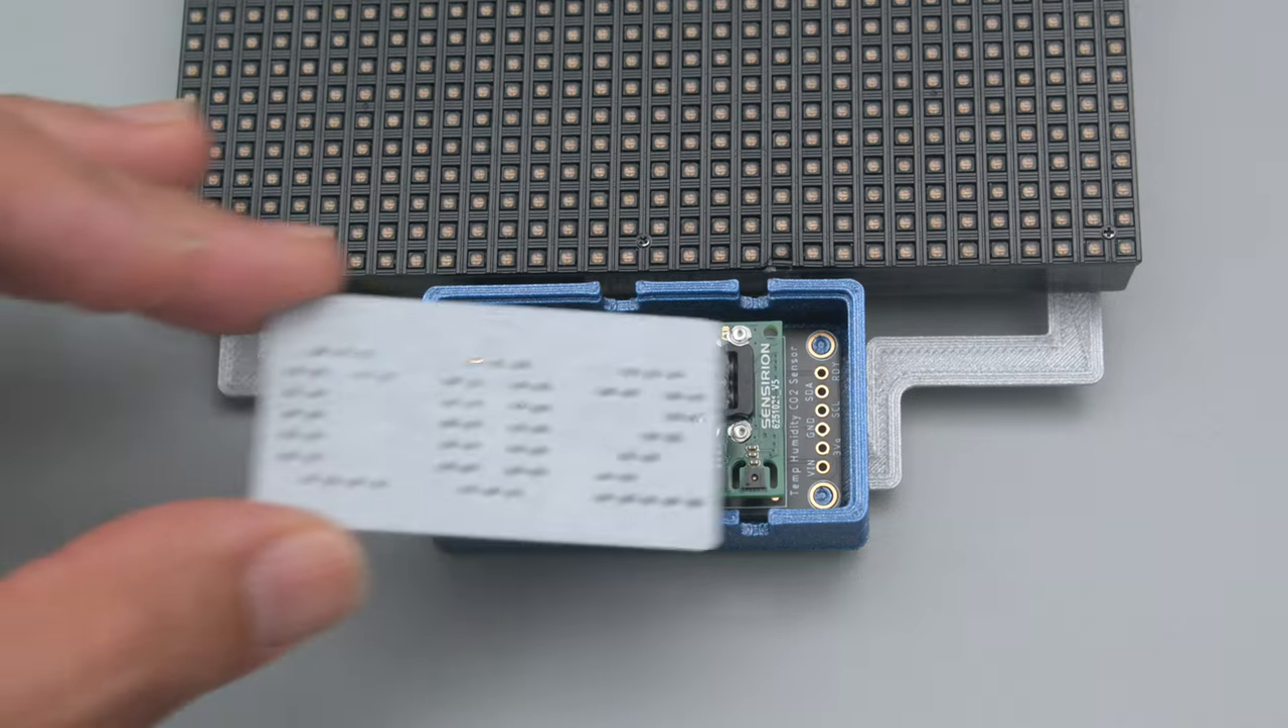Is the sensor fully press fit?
Yes.